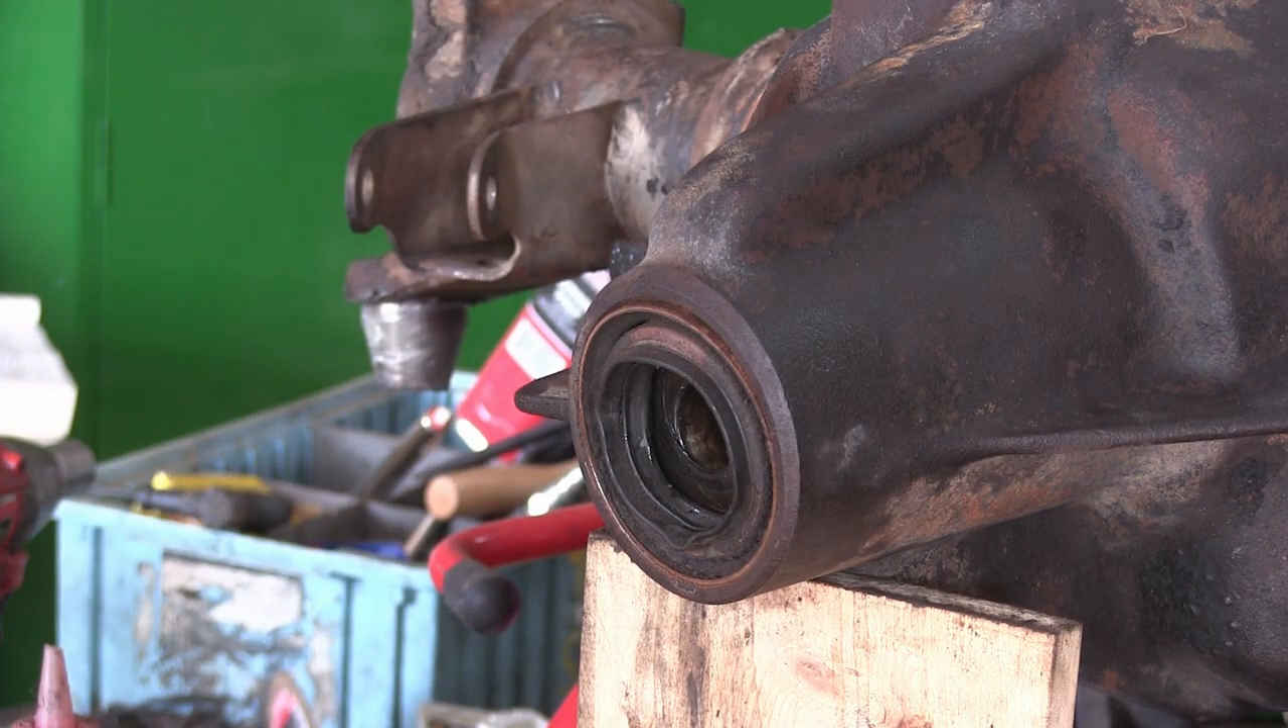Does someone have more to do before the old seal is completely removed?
Yes.